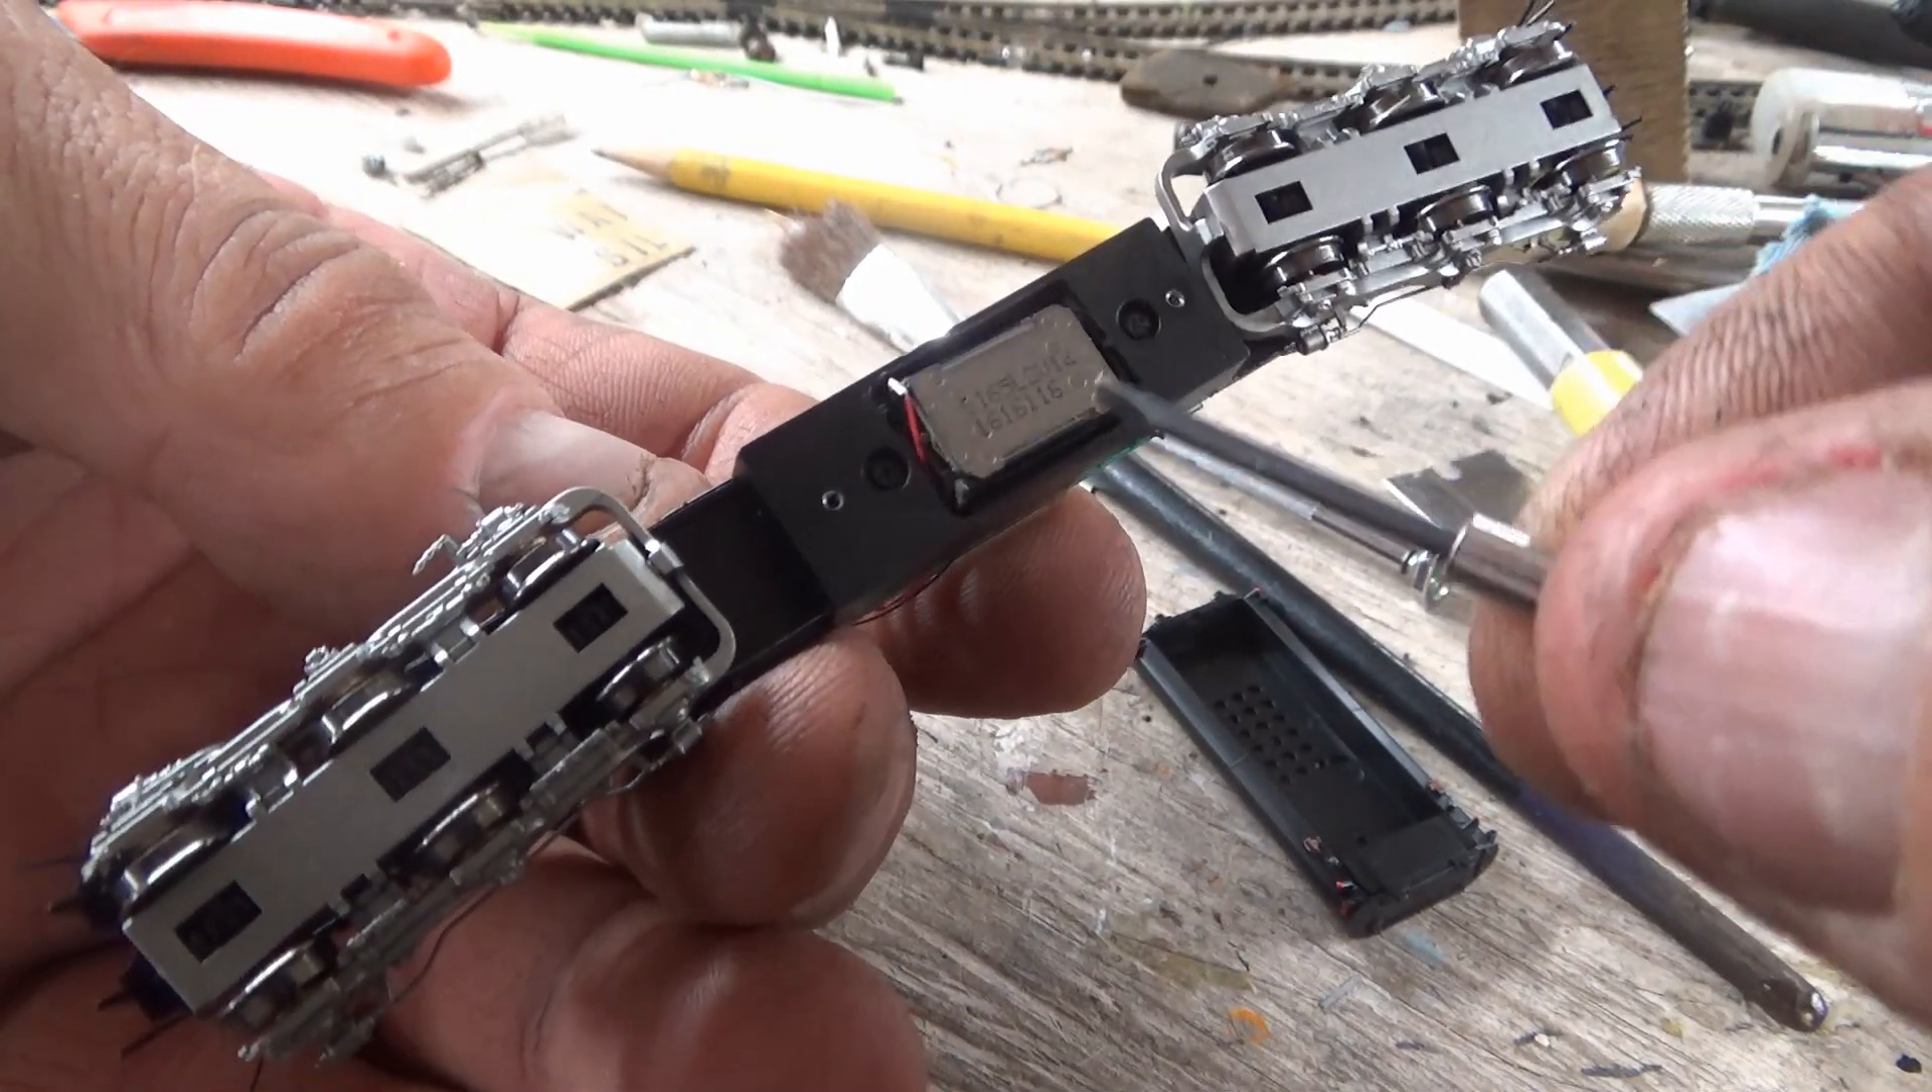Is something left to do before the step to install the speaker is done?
No.